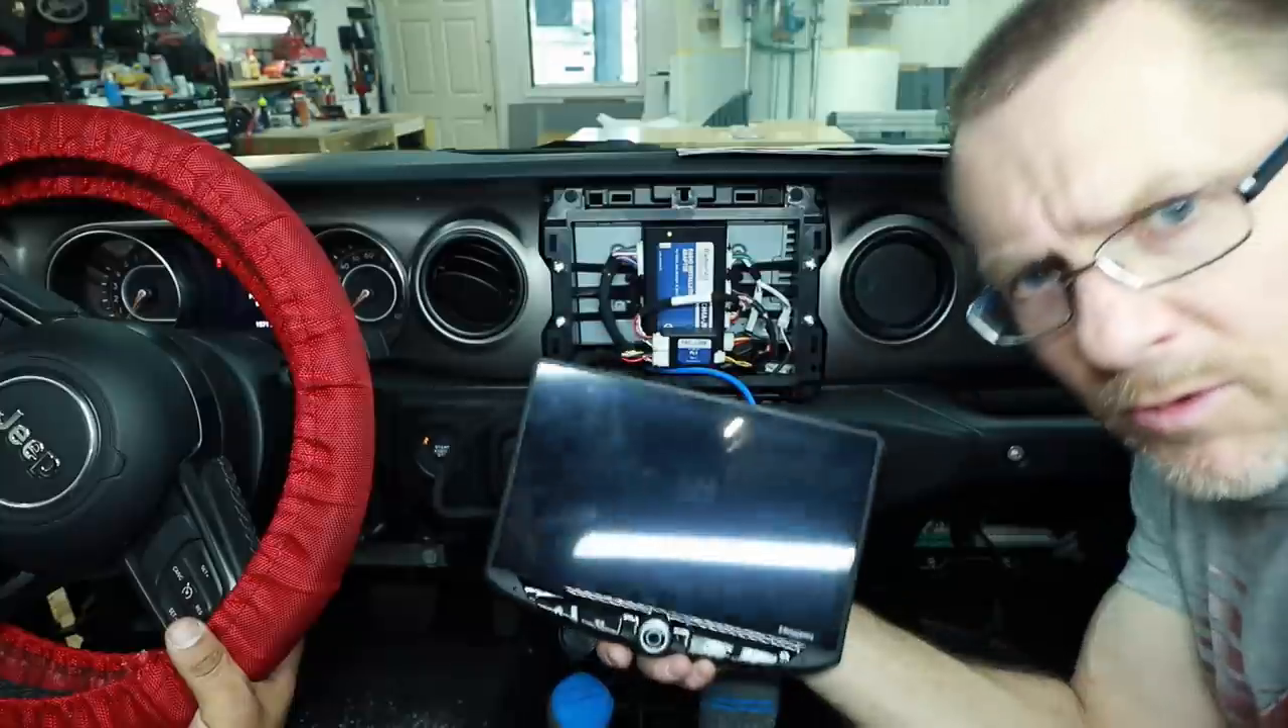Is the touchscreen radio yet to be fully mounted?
Yes.